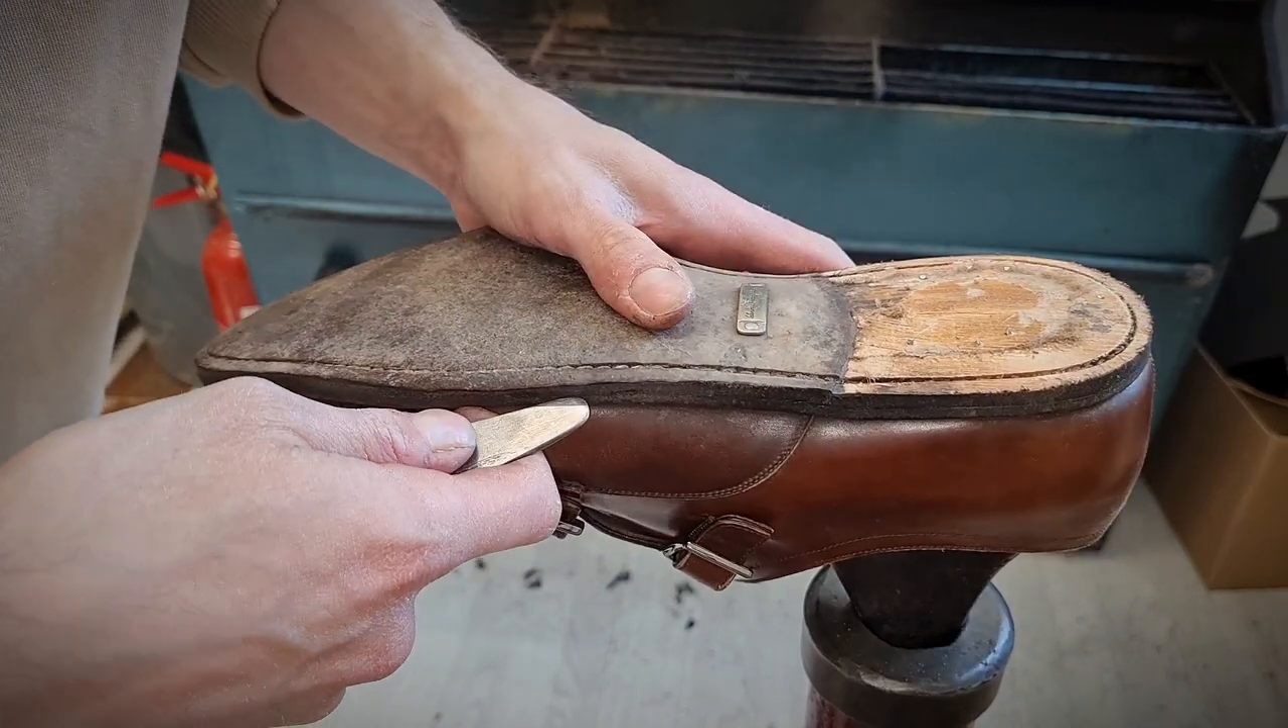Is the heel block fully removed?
Yes.